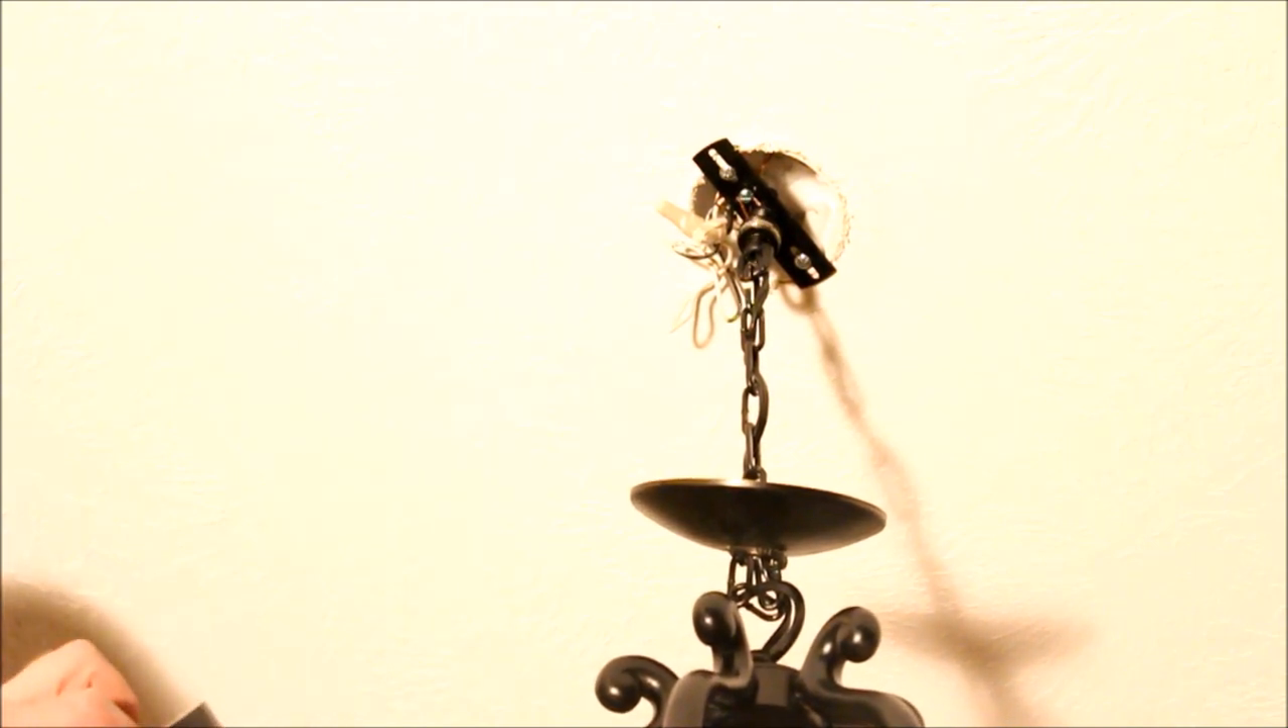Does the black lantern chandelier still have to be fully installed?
Yes.